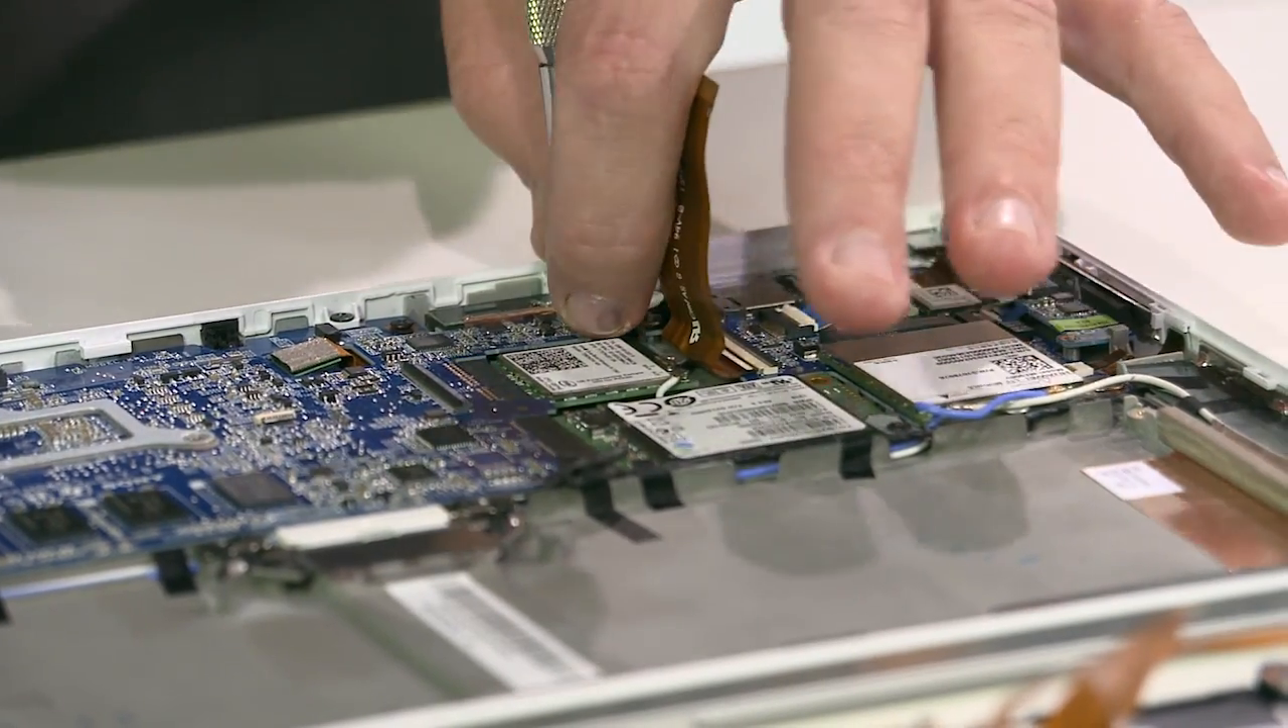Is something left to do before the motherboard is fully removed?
Yes.